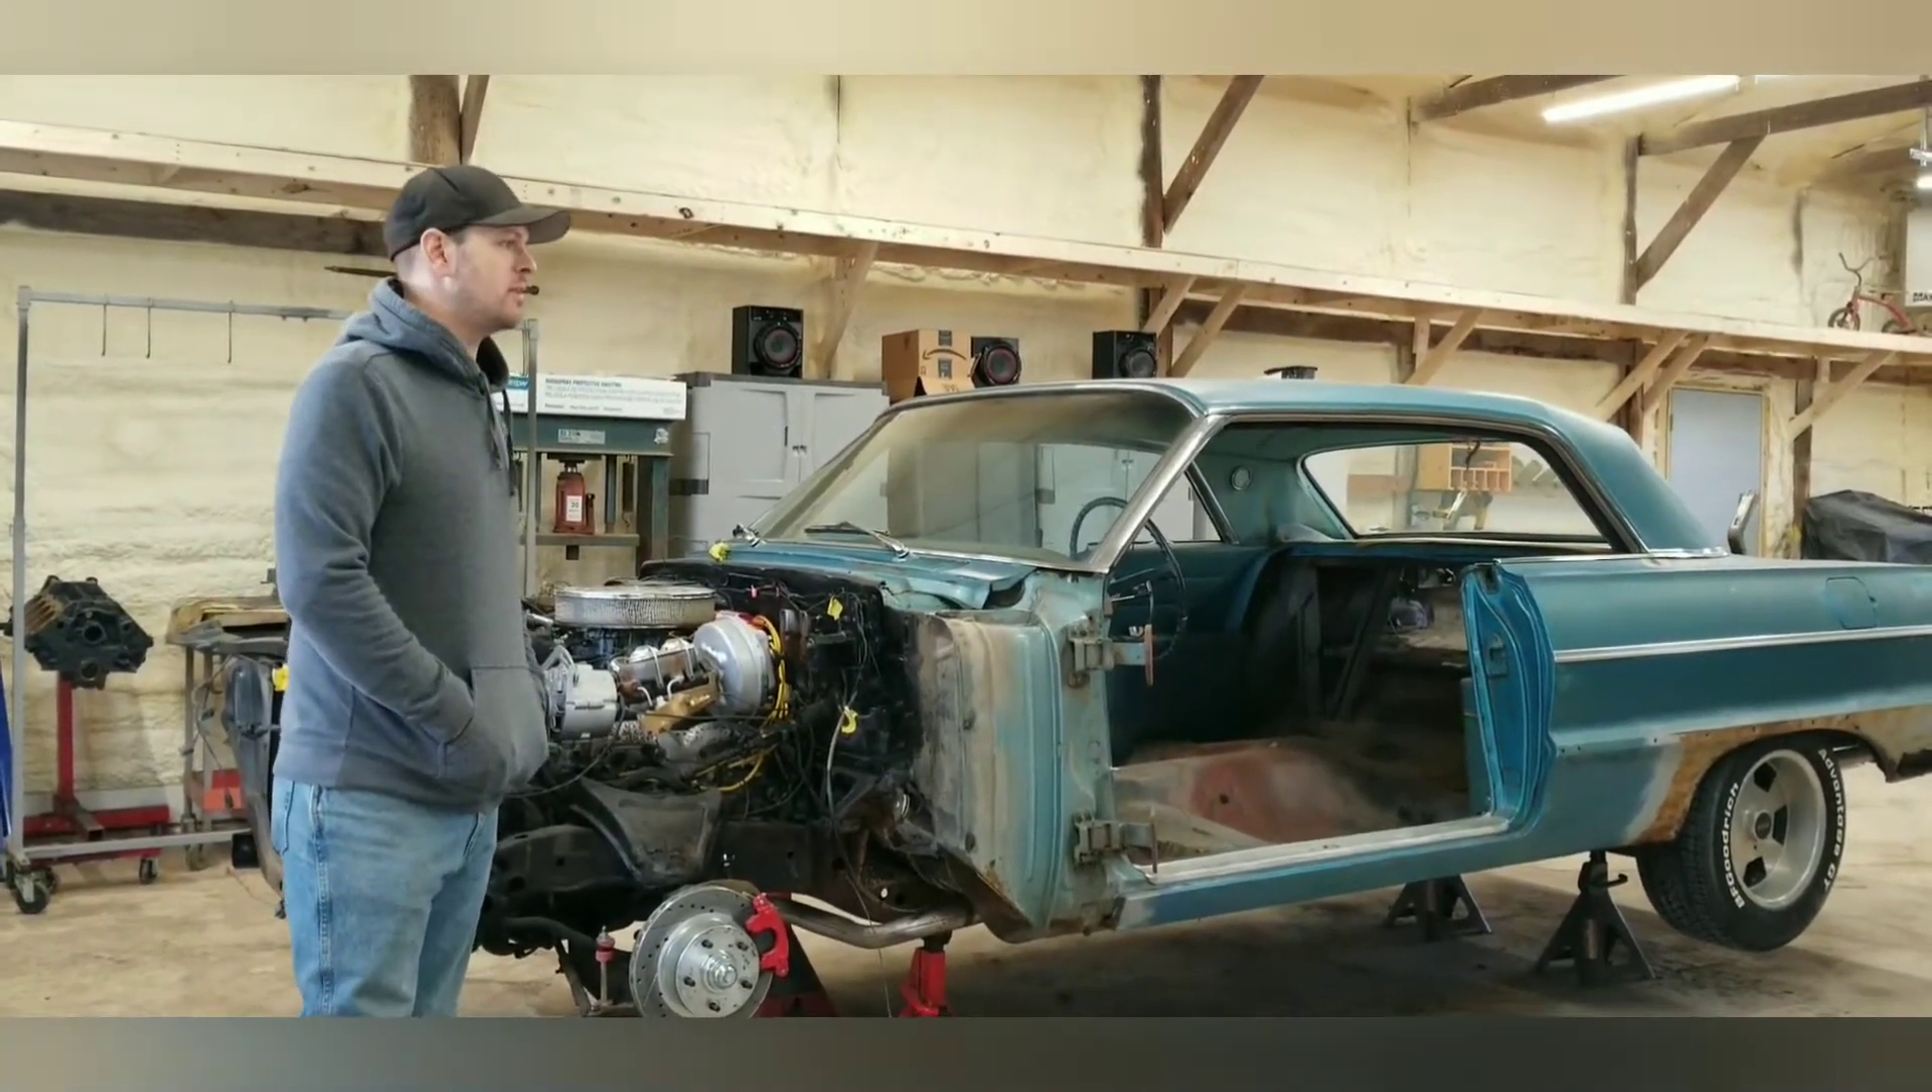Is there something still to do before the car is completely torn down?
Yes.